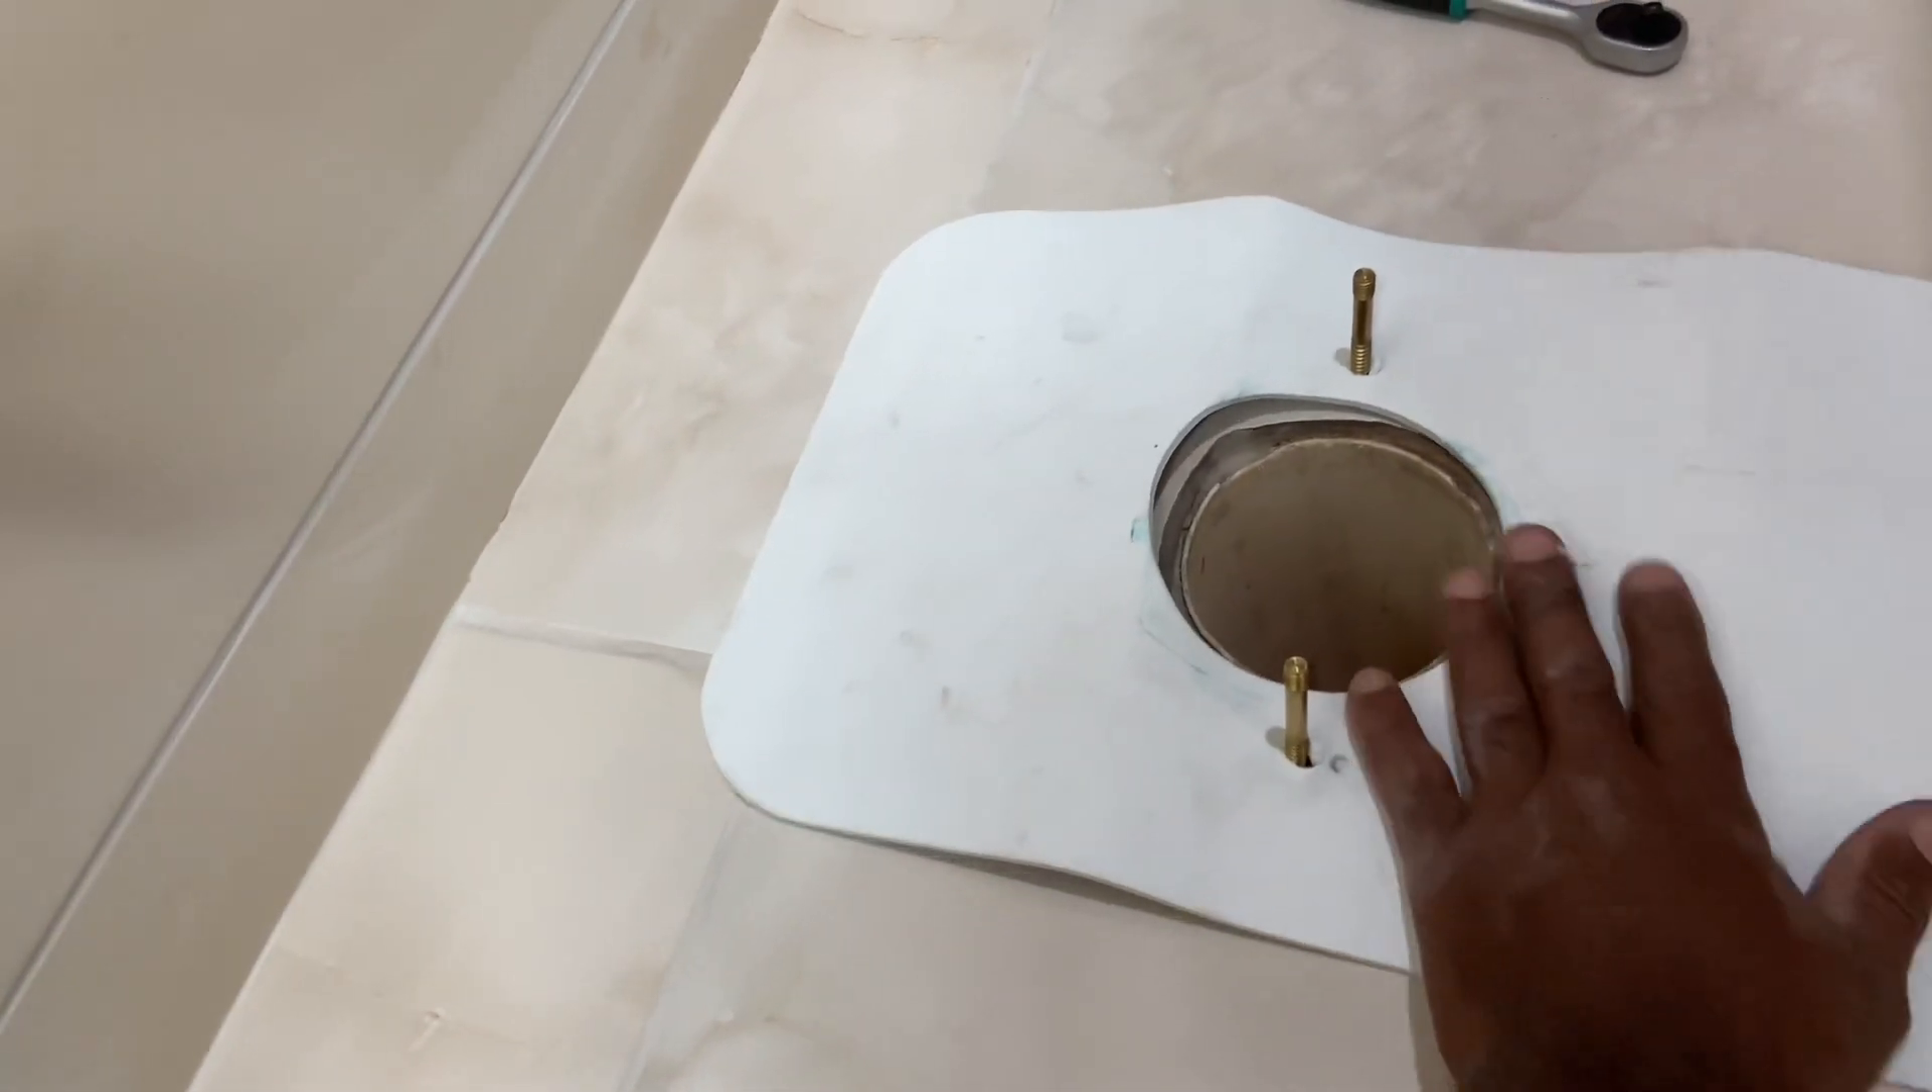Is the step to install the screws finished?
Yes.